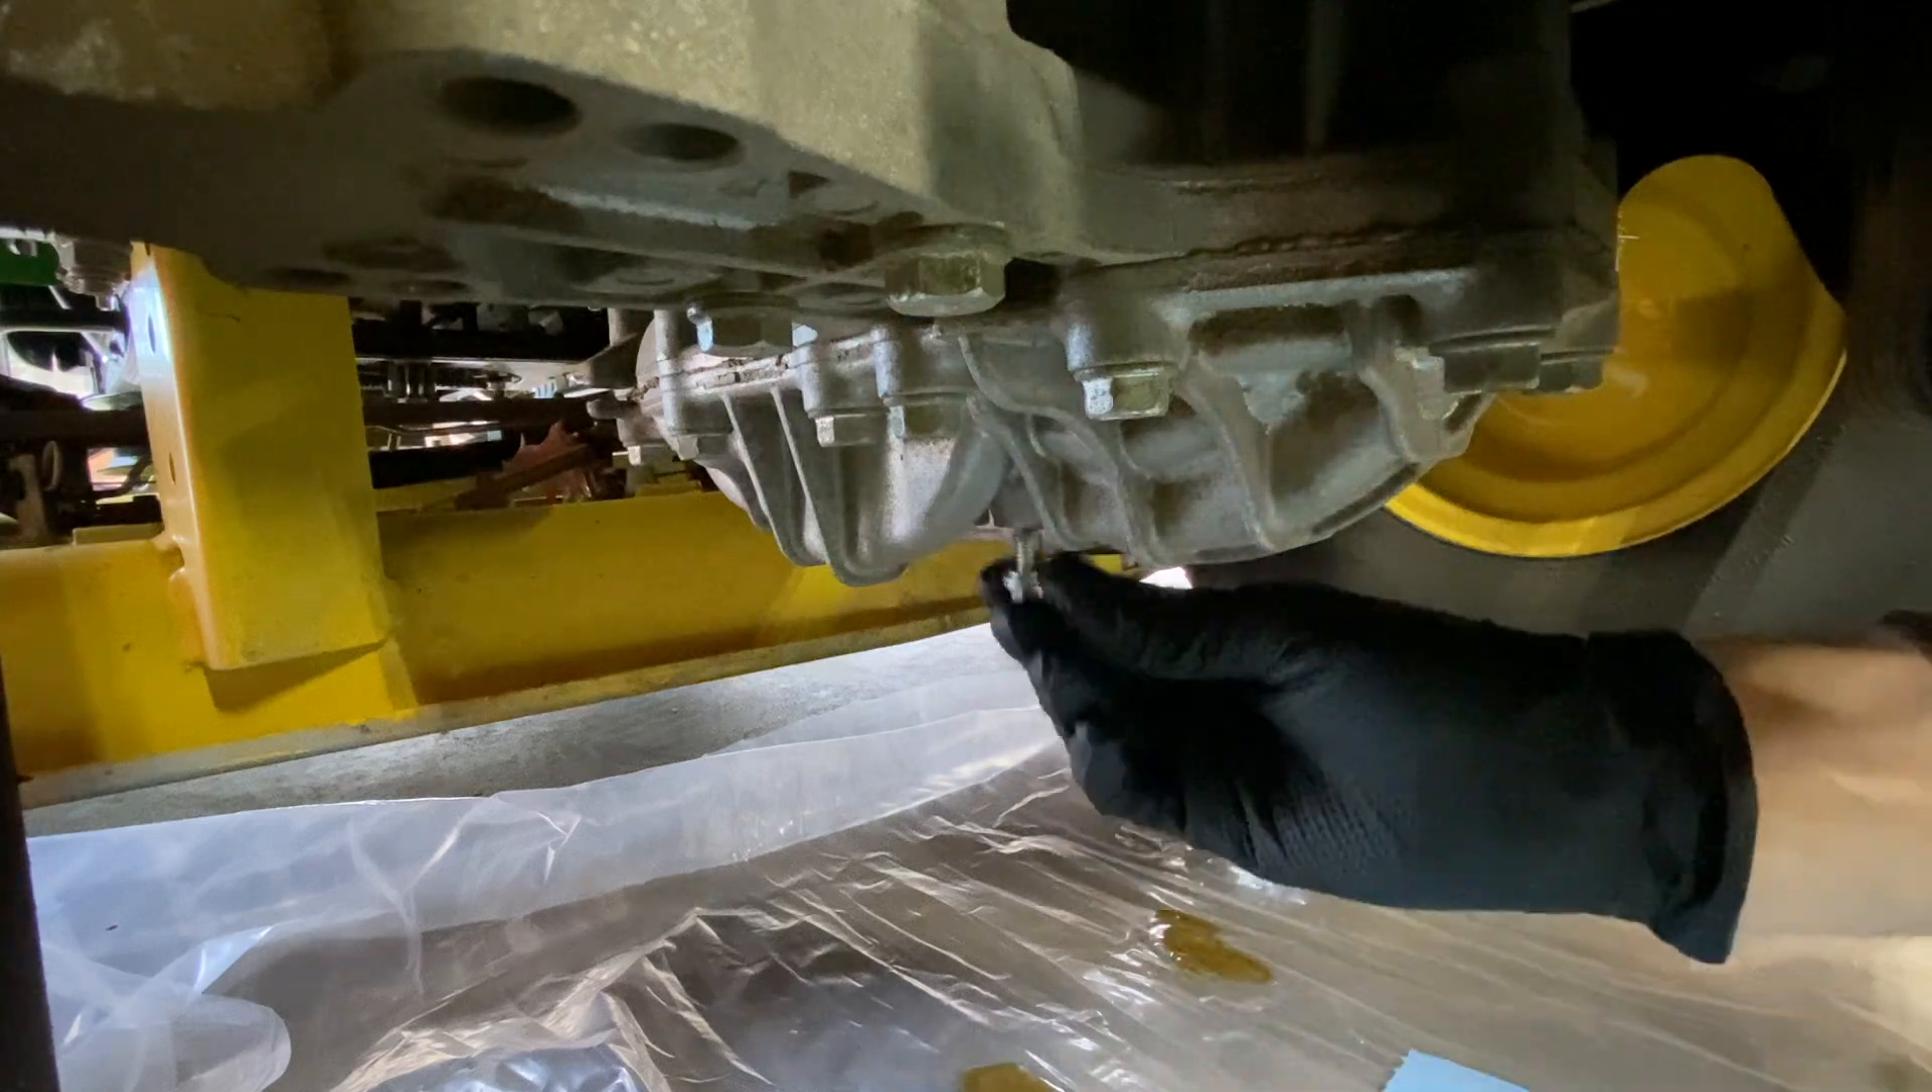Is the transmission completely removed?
No.